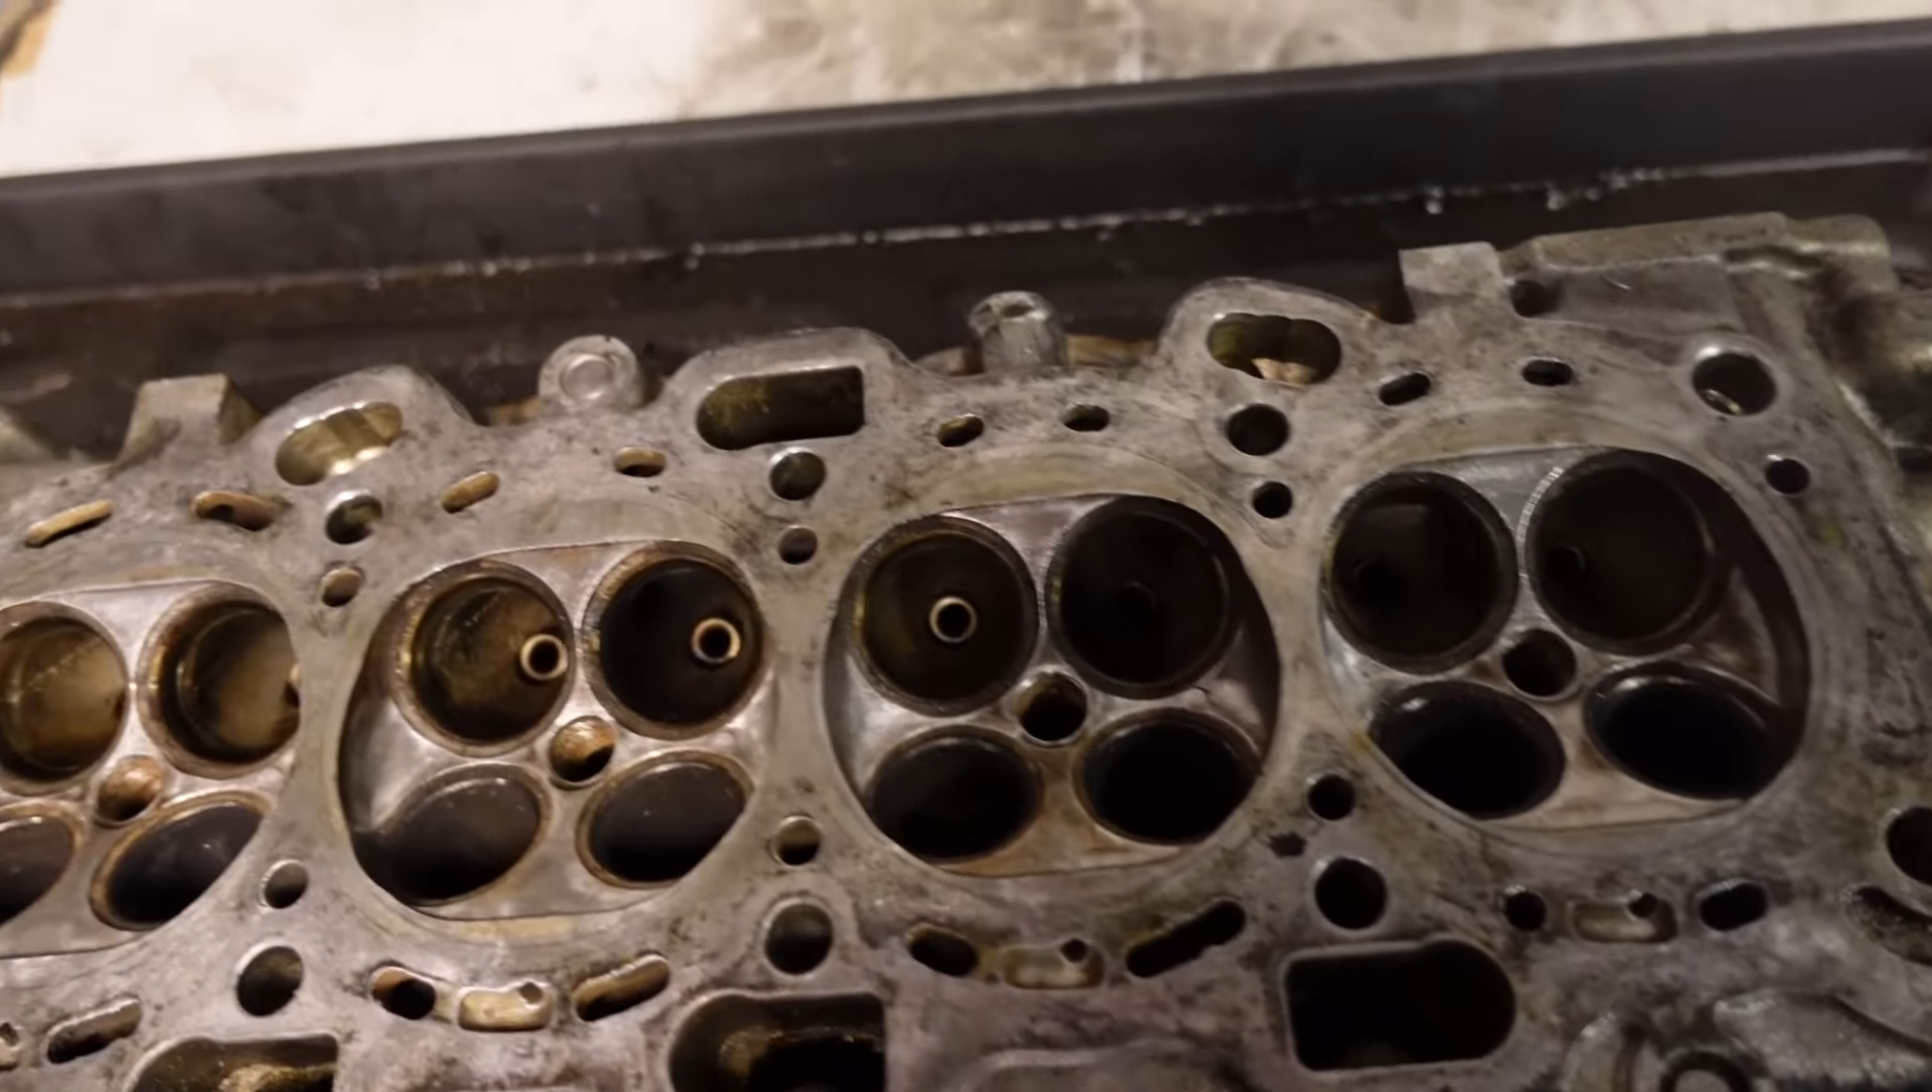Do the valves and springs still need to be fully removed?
No.